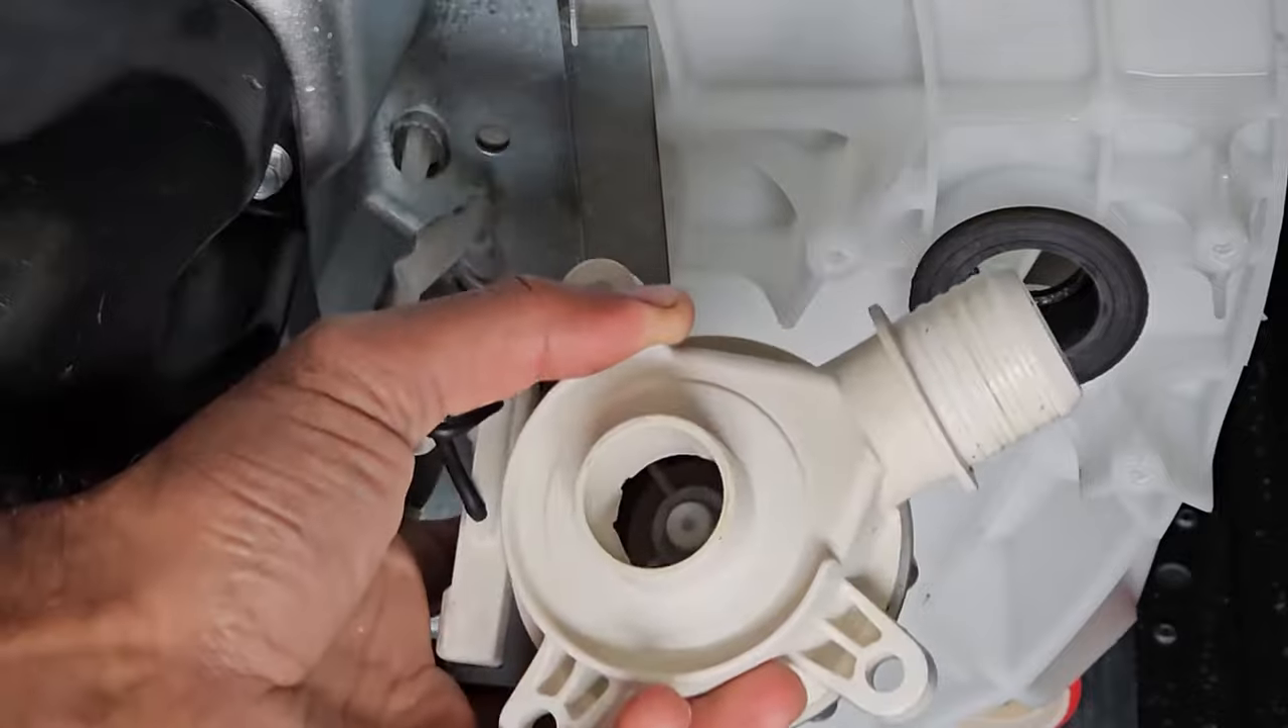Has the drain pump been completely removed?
Yes.